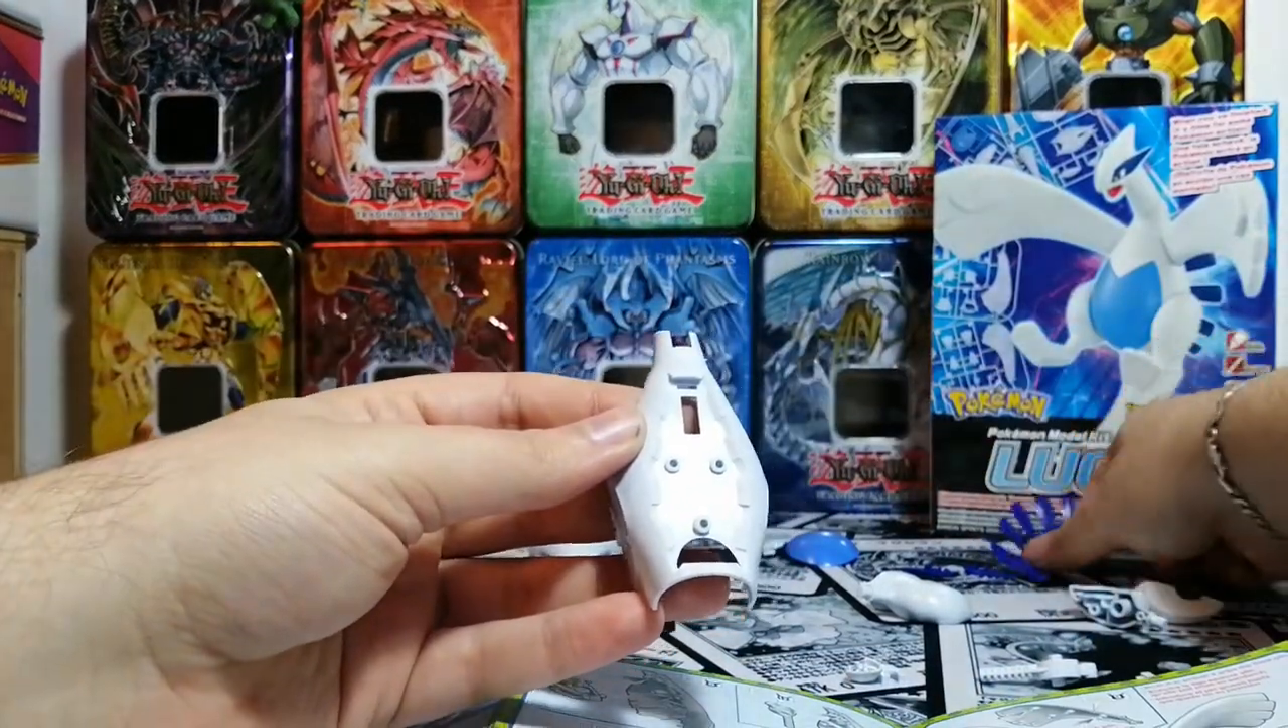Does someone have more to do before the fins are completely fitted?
Yes.